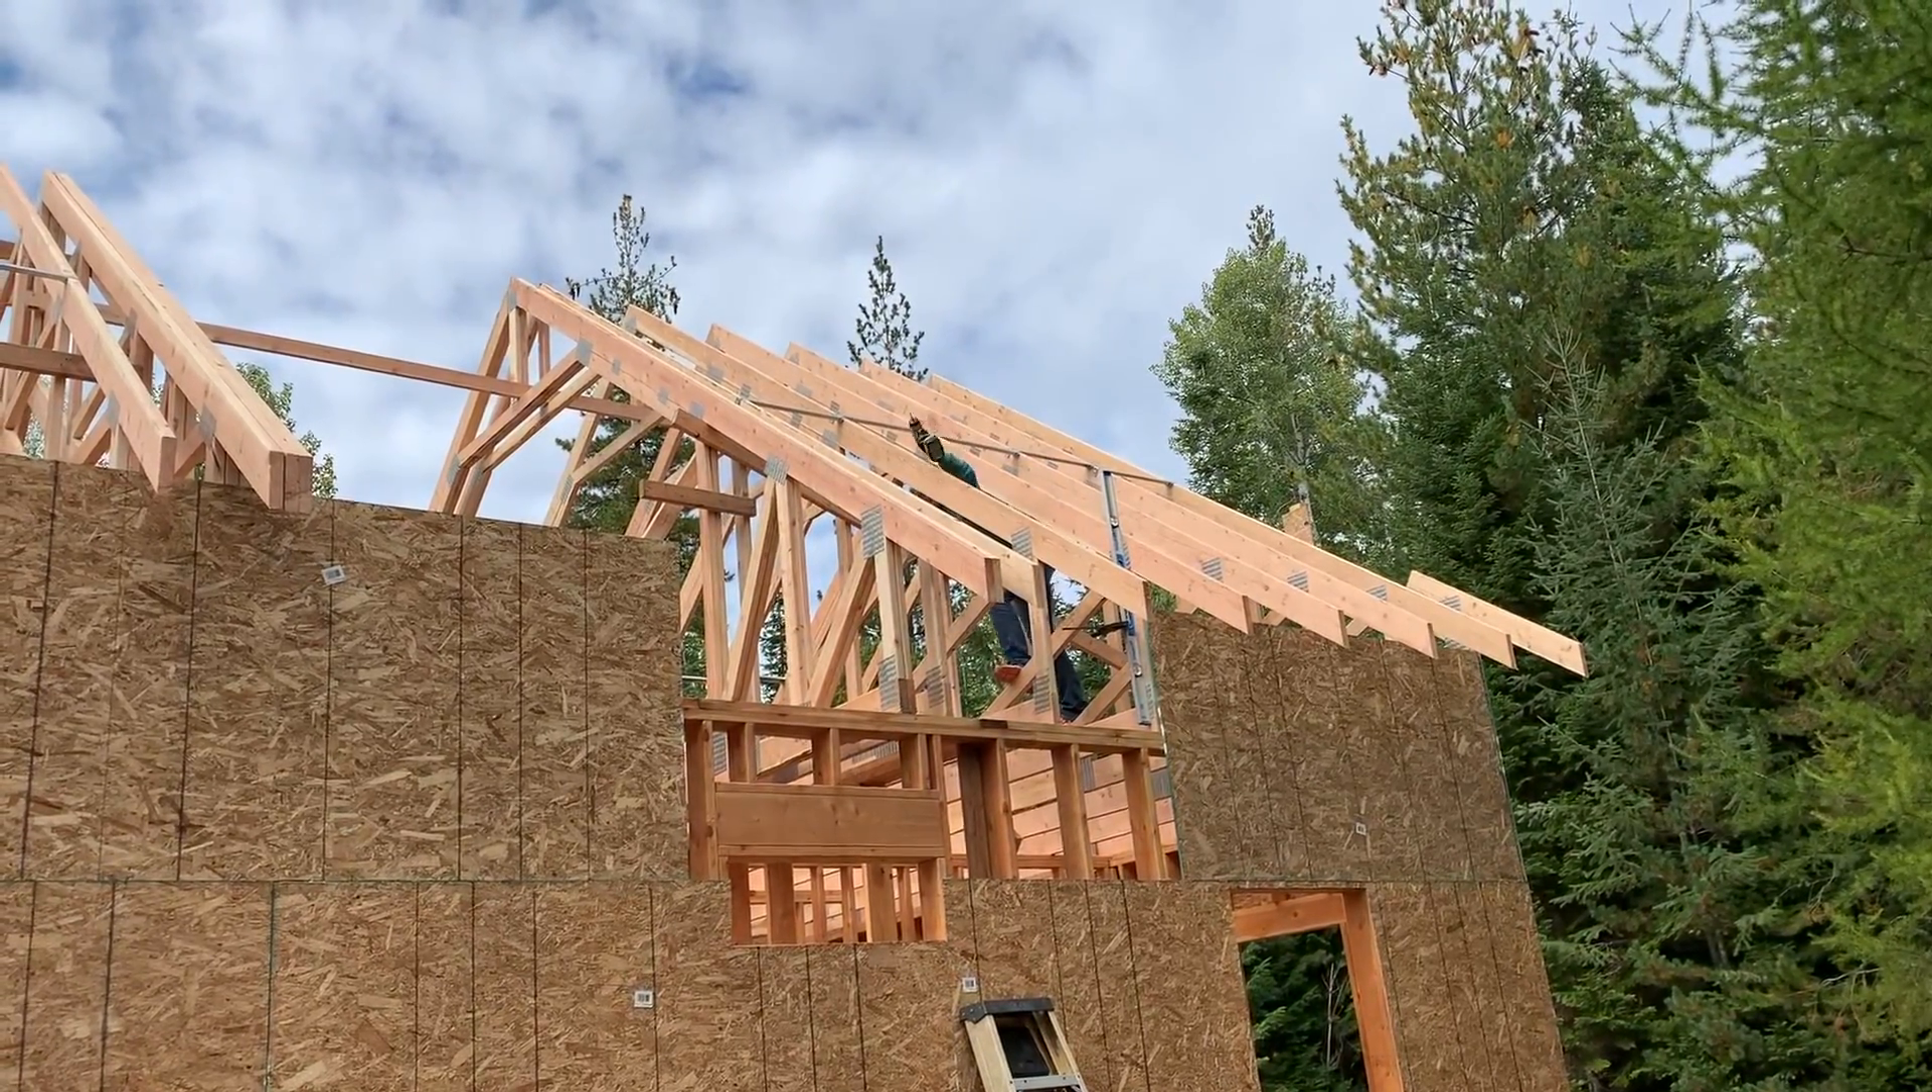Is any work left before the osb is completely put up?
Yes.